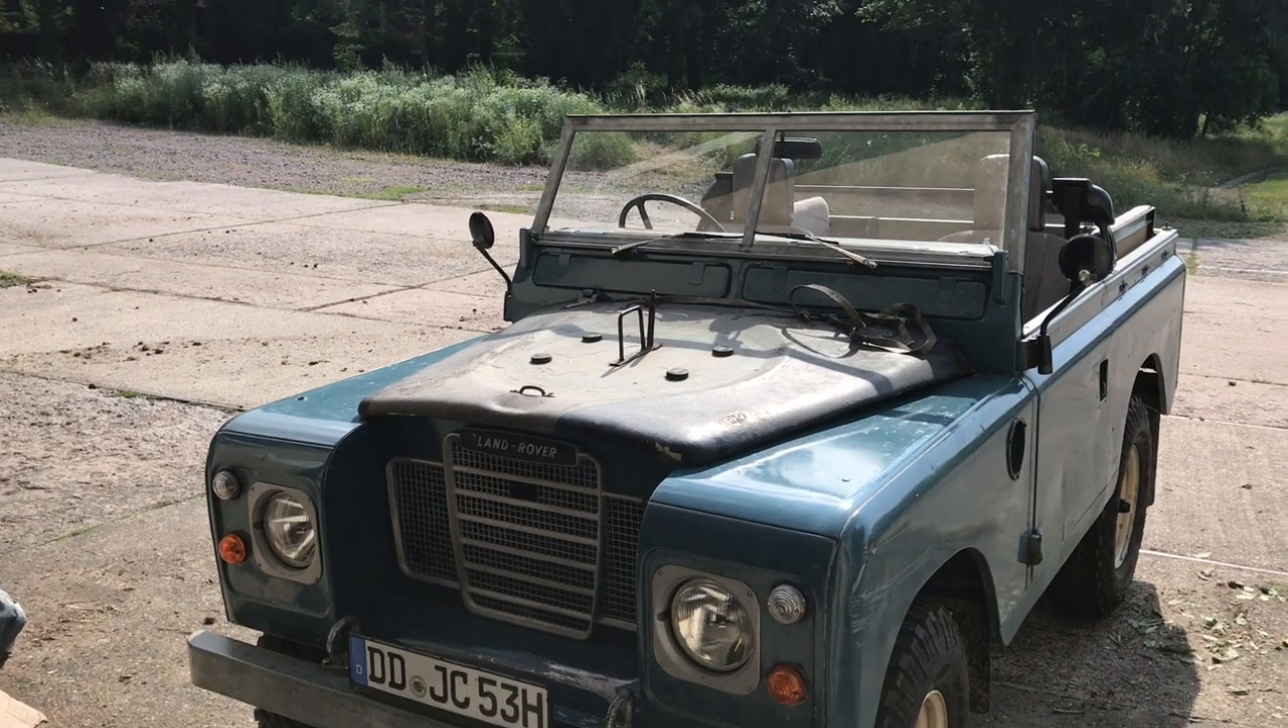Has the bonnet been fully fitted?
Yes.